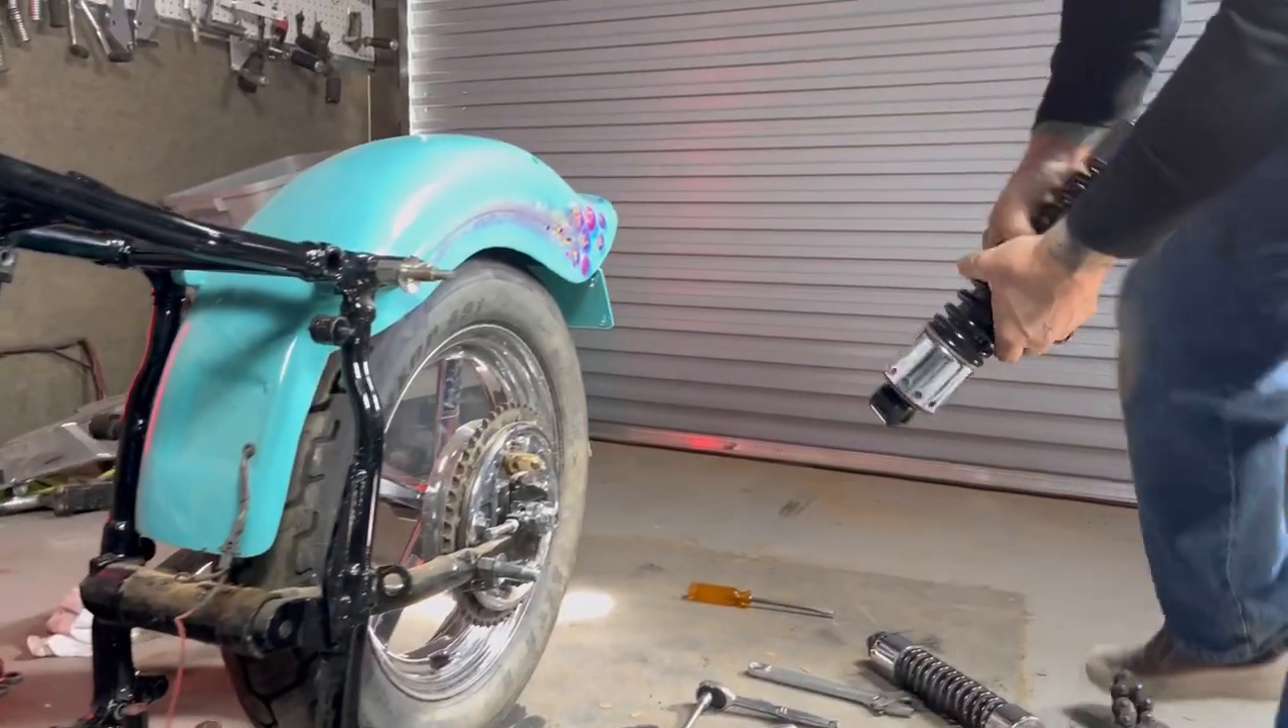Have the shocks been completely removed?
Yes.